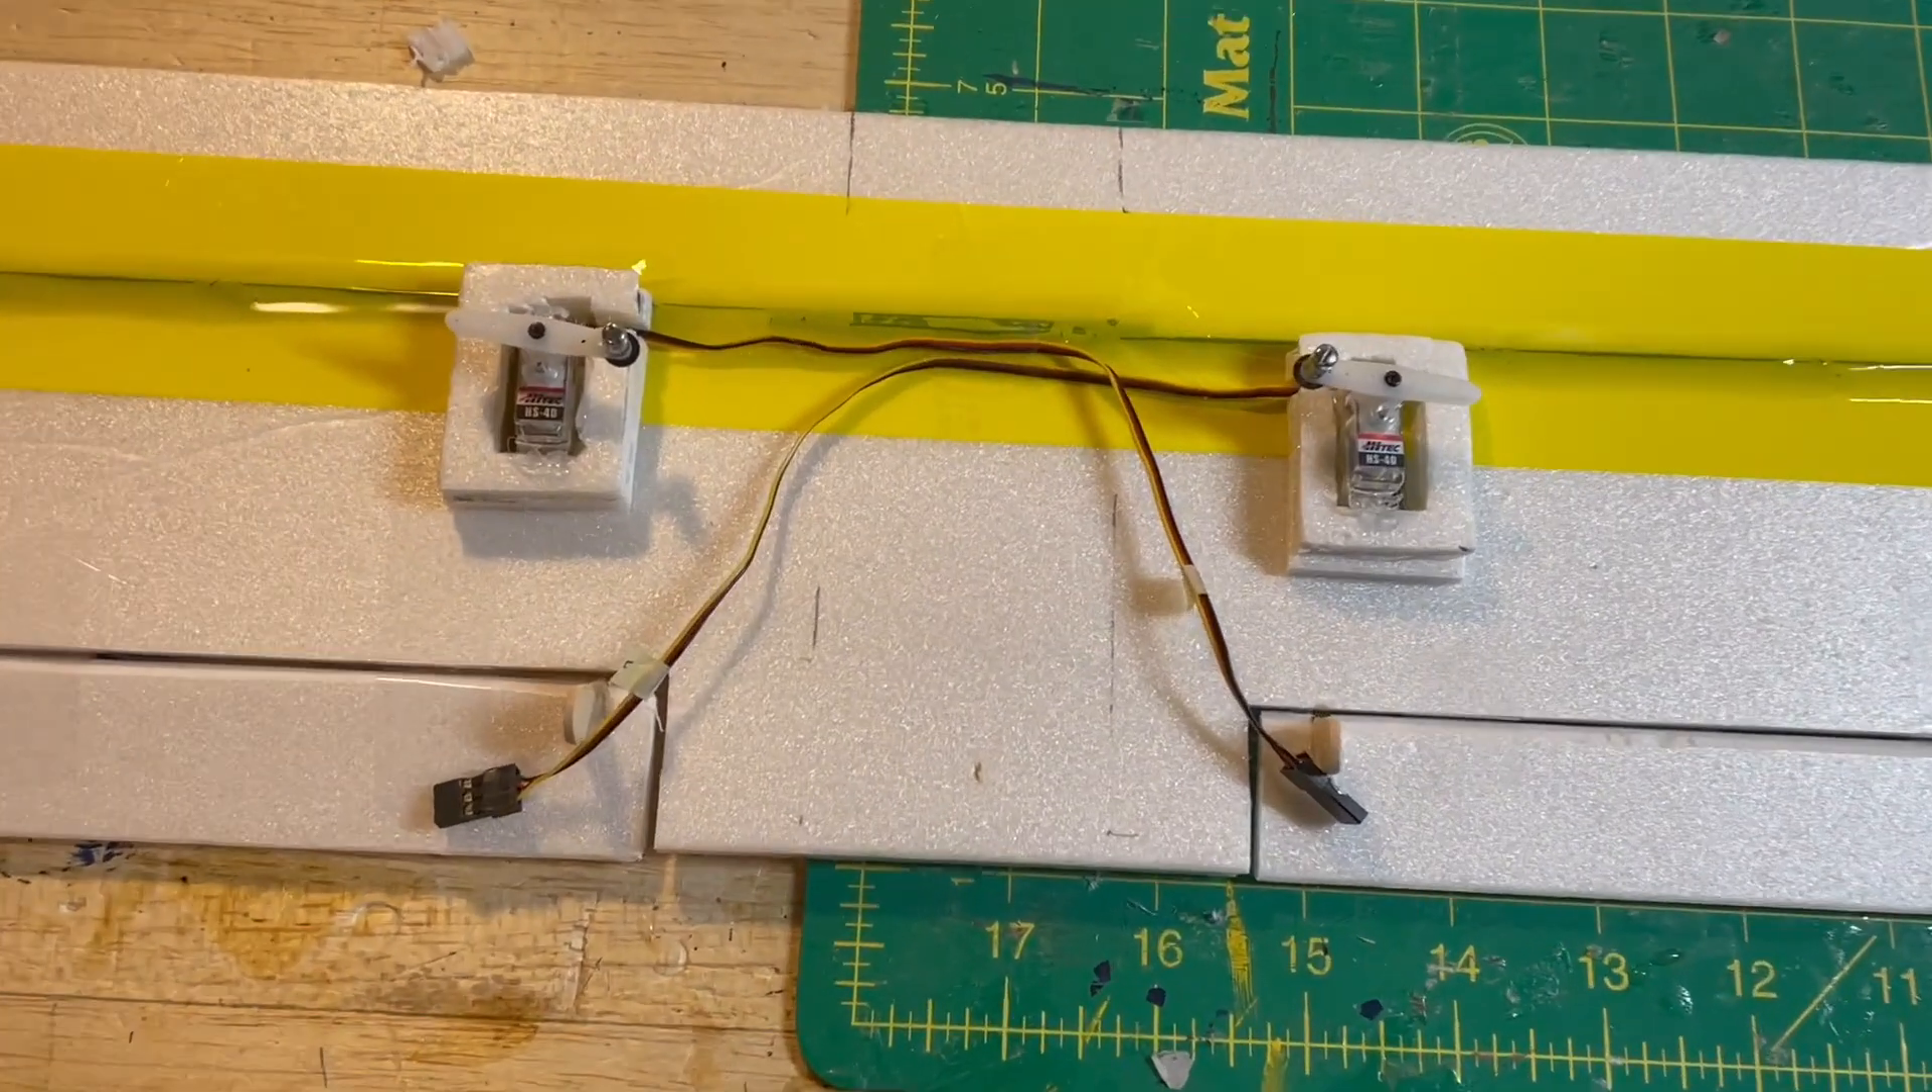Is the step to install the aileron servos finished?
Yes.